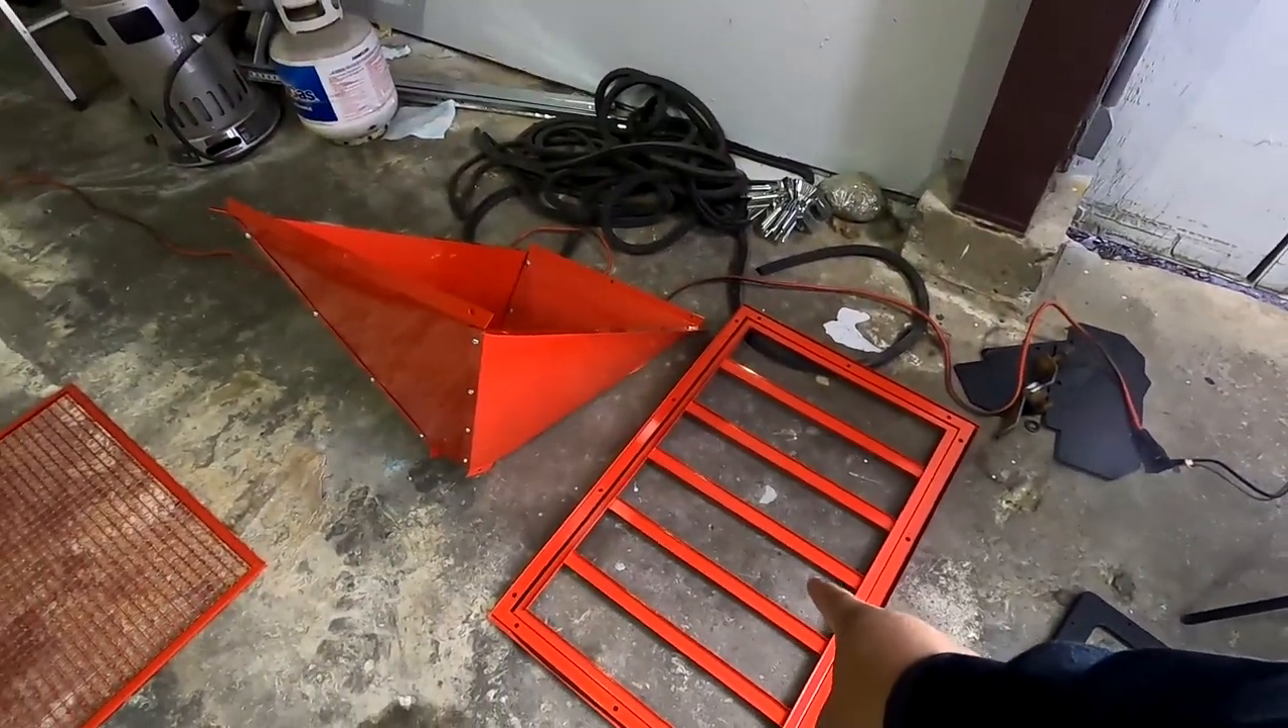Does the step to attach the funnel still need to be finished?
Yes.